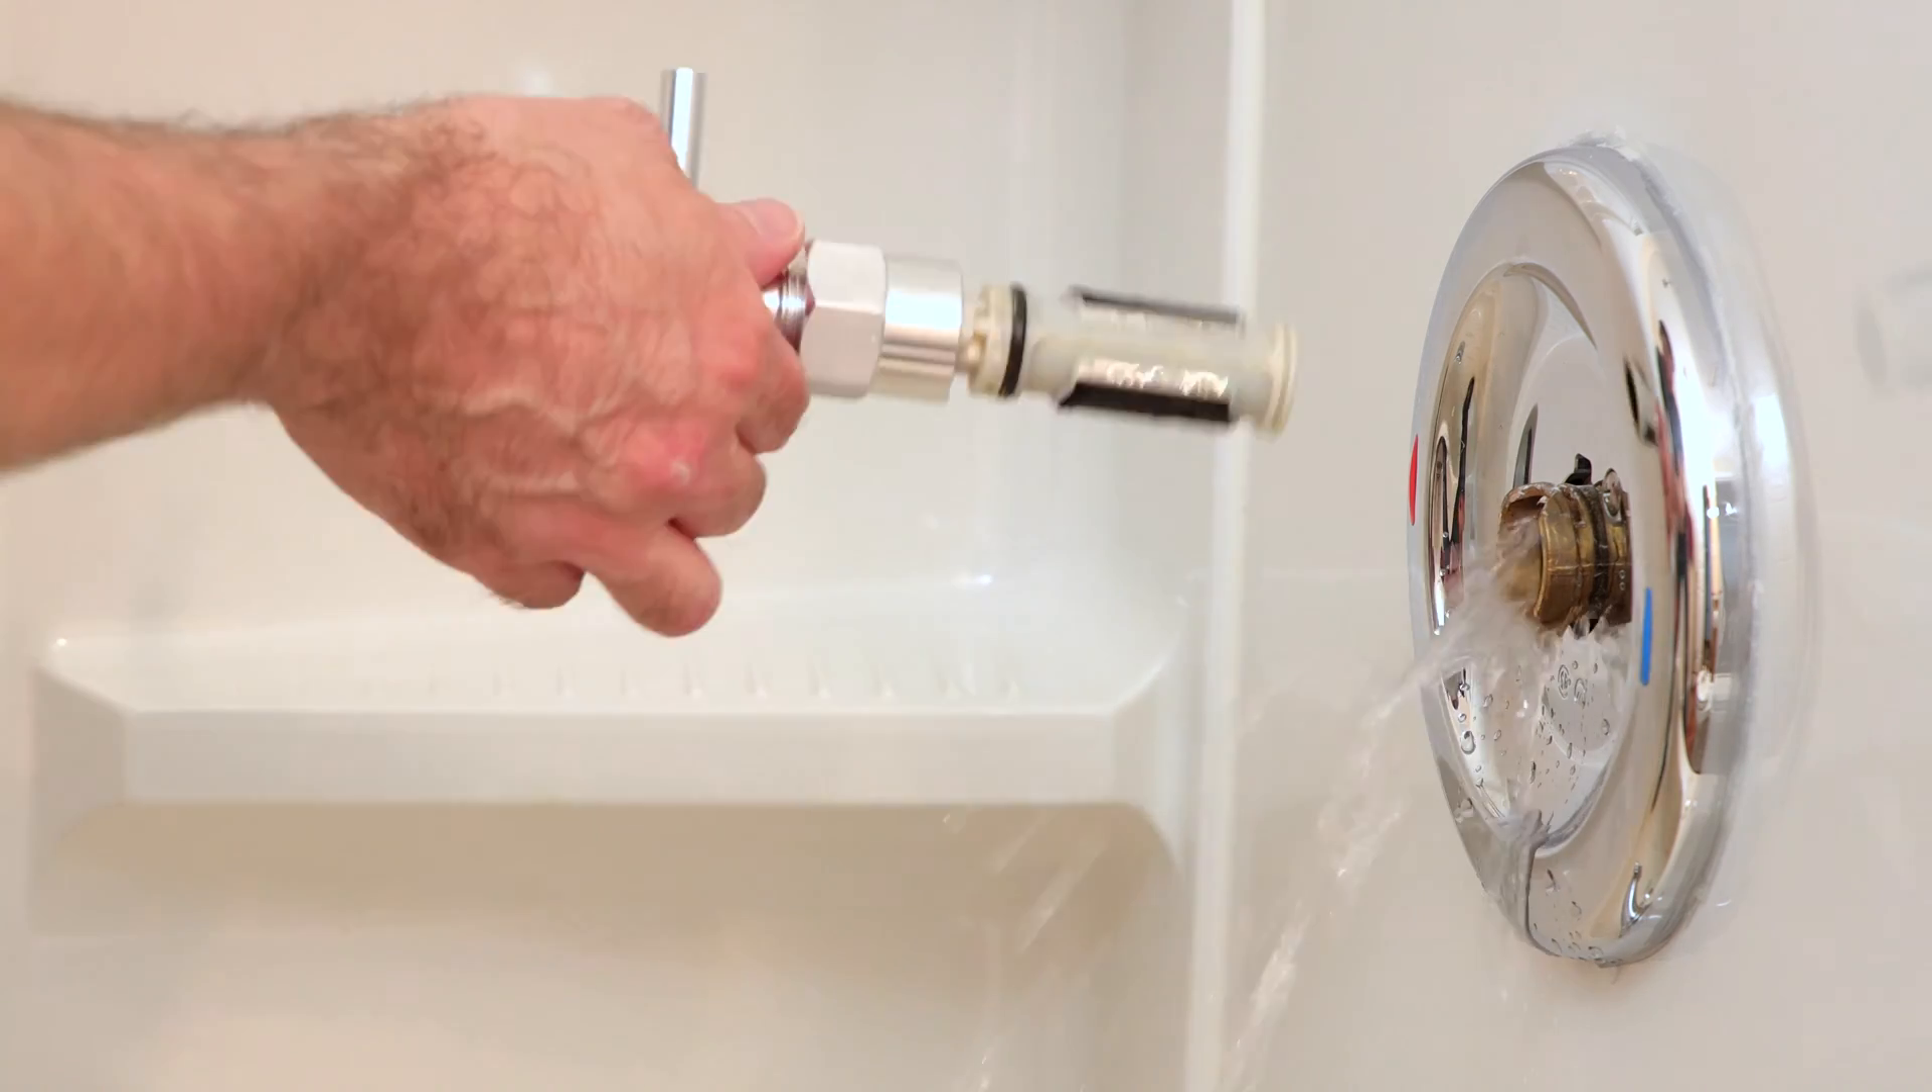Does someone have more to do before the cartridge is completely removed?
No.